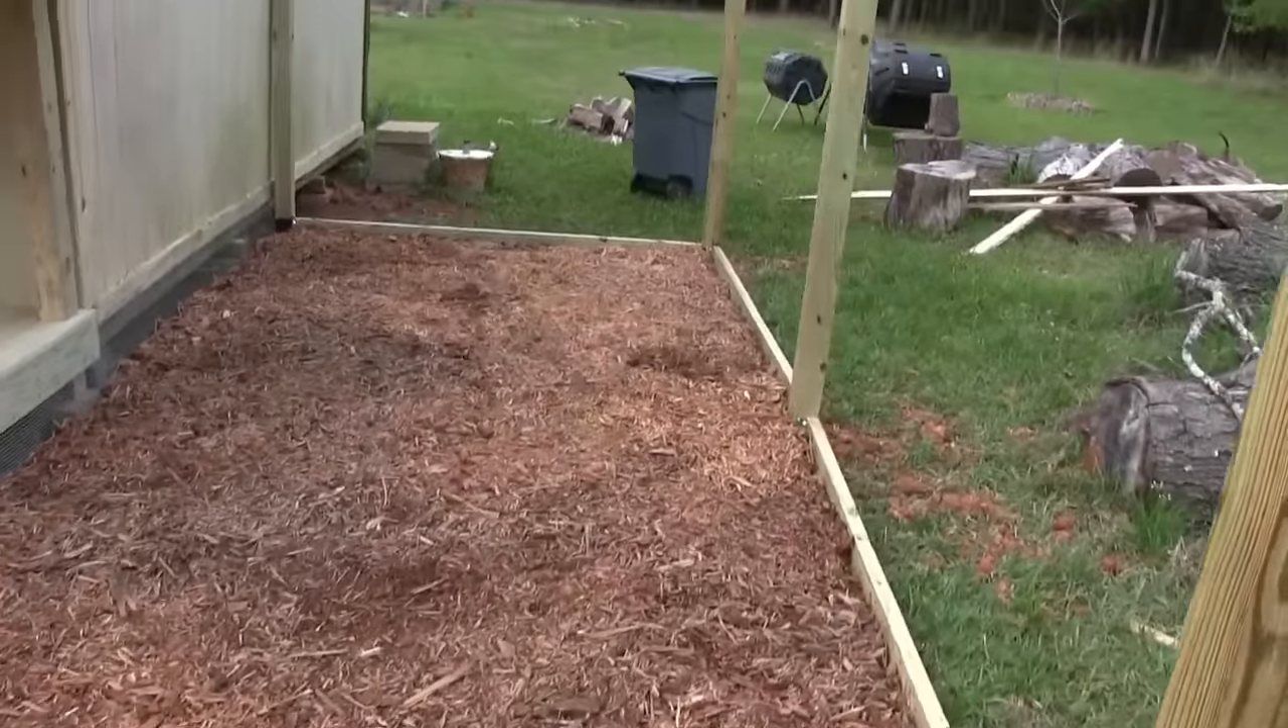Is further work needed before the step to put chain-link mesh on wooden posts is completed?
Yes.